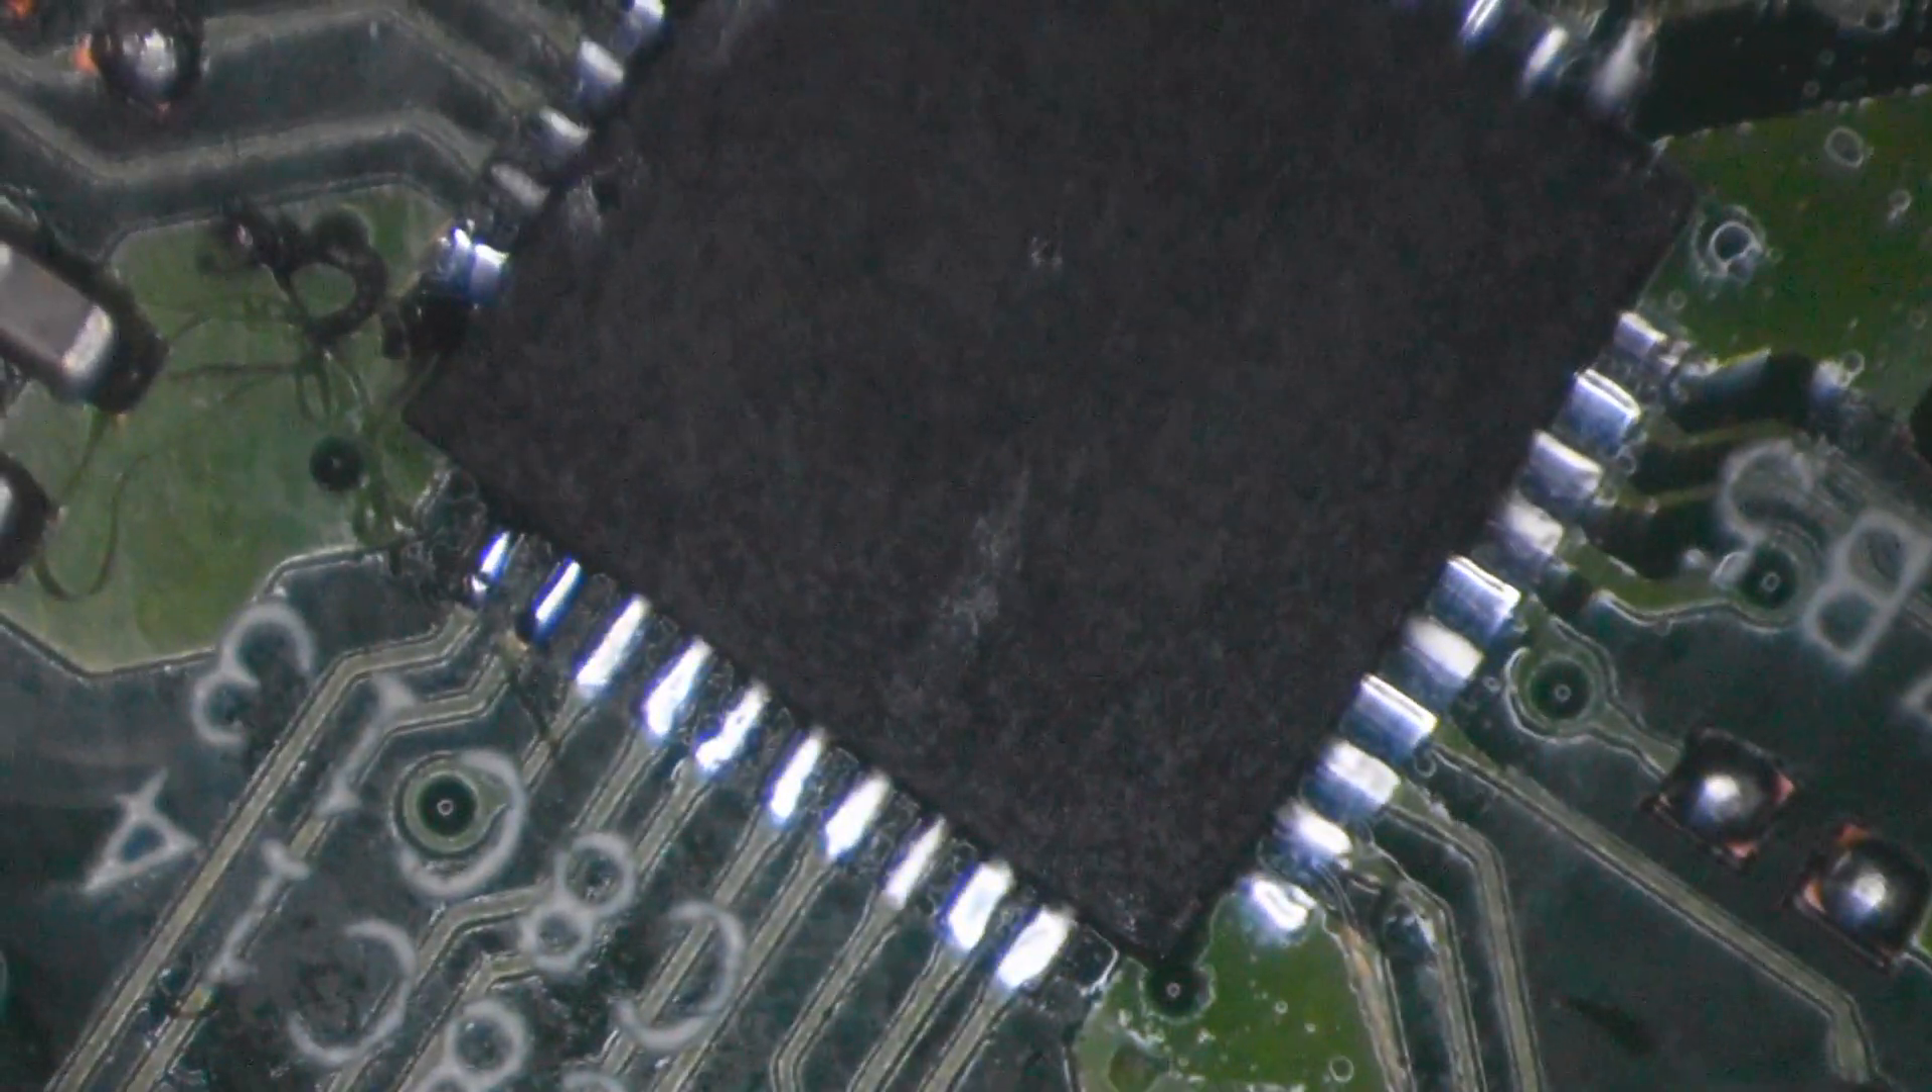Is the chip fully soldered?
Yes.